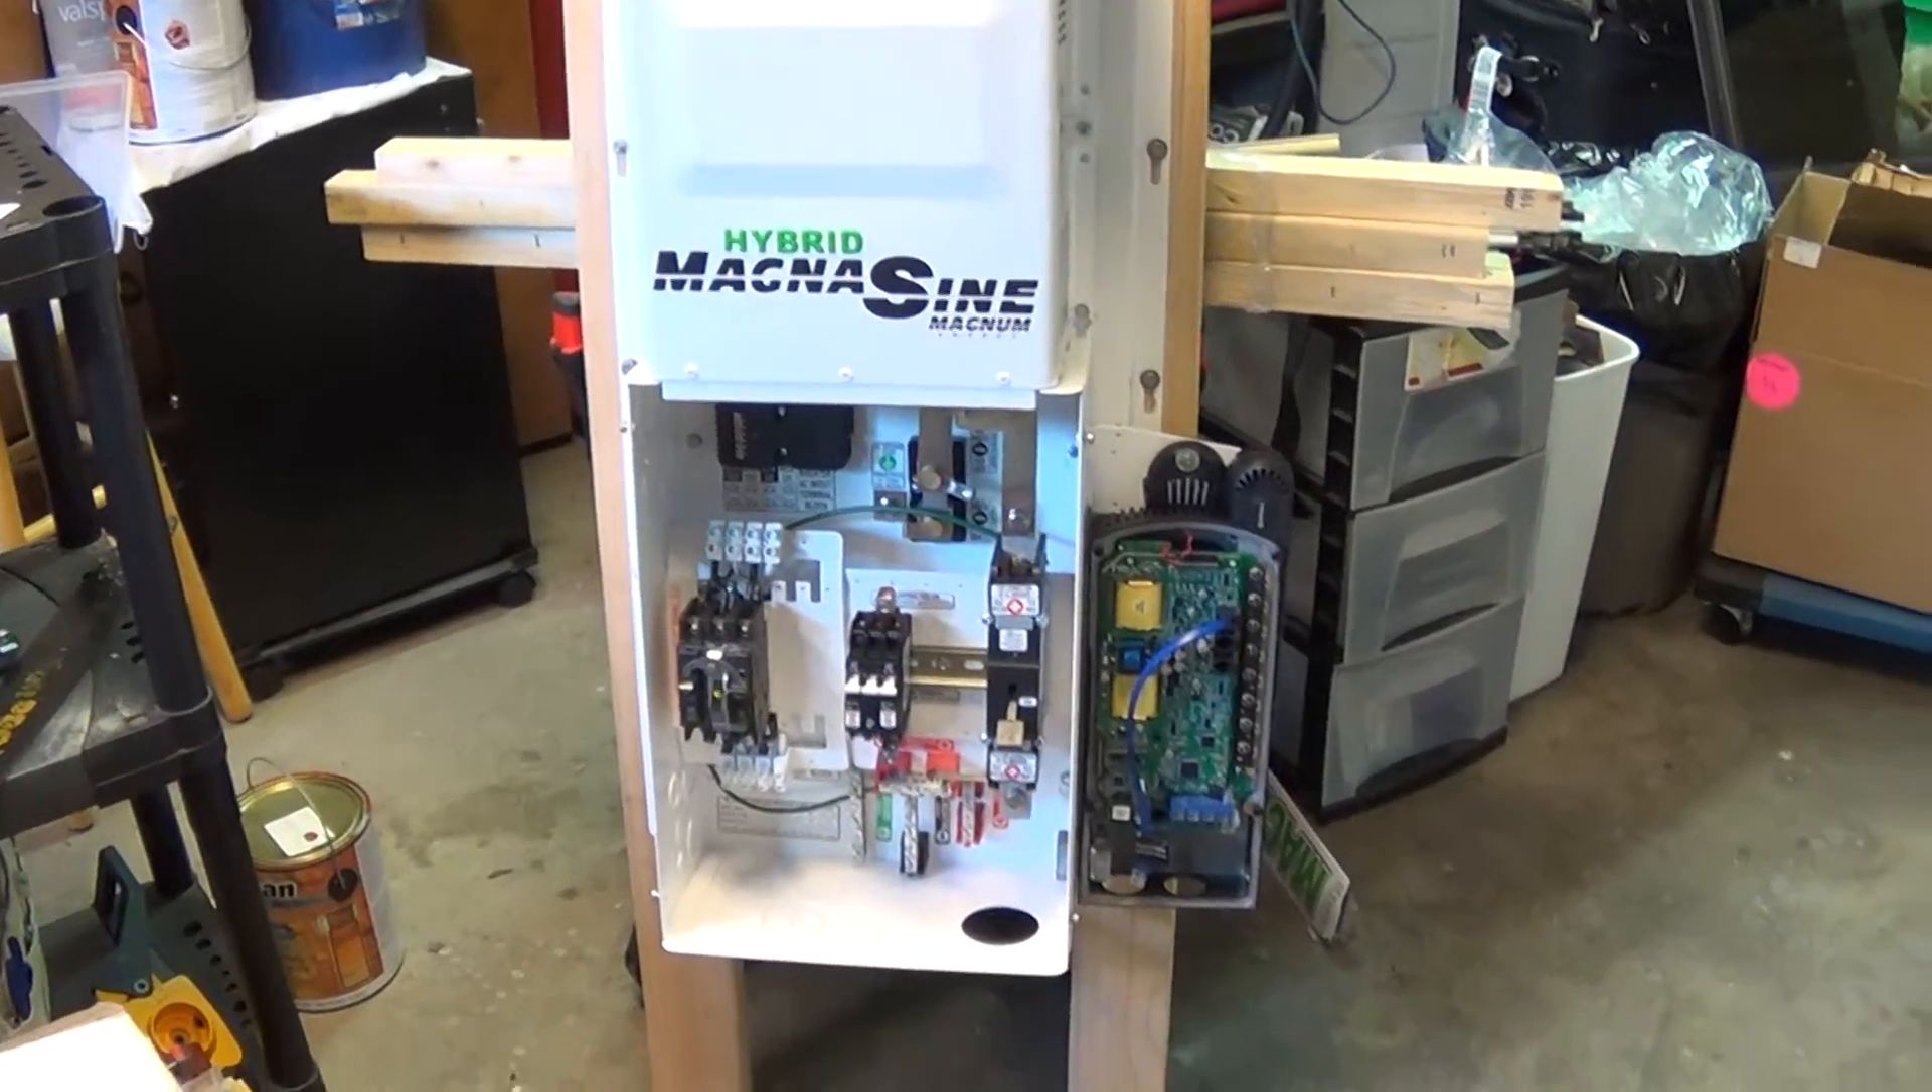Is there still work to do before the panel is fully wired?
Yes.